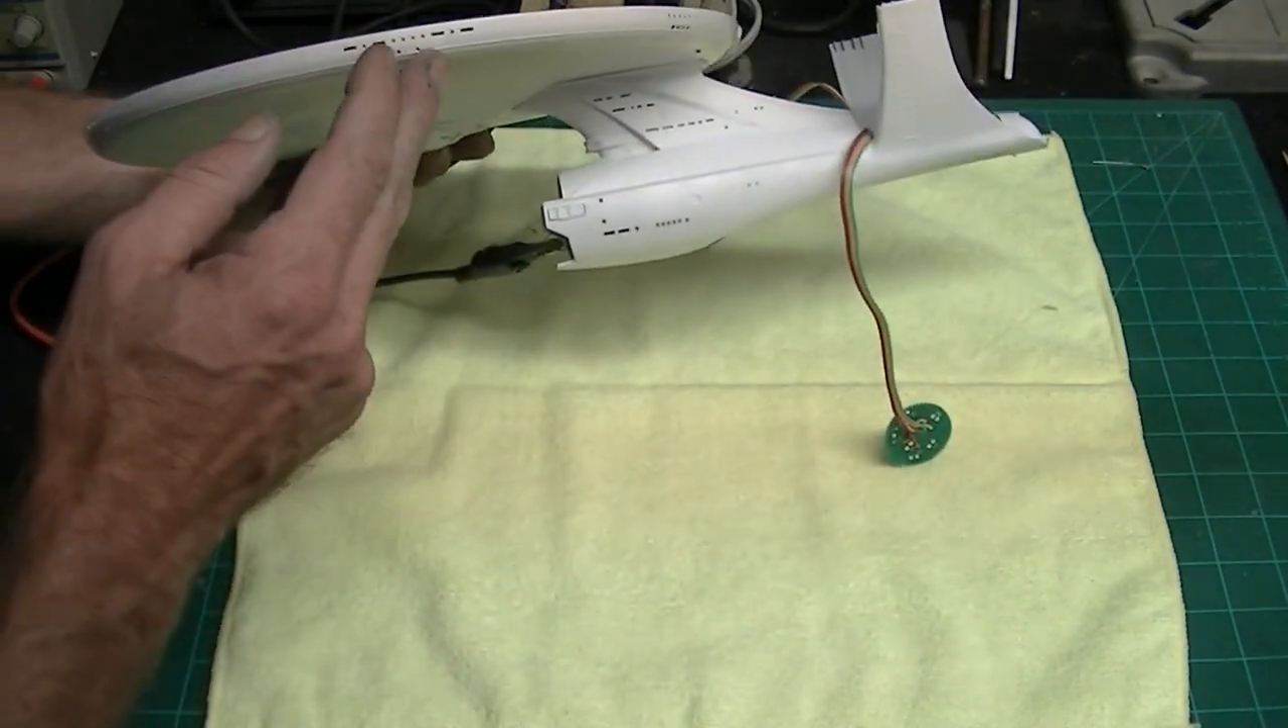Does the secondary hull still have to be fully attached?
No.